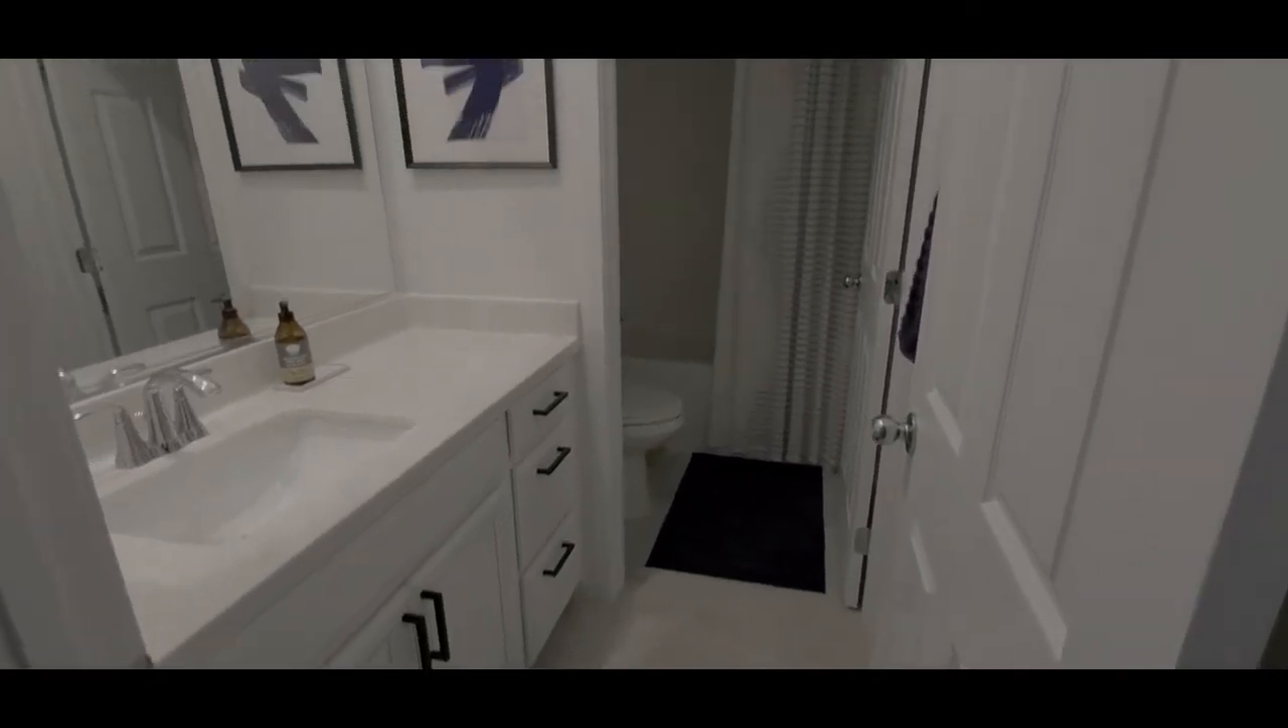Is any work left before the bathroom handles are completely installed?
No.